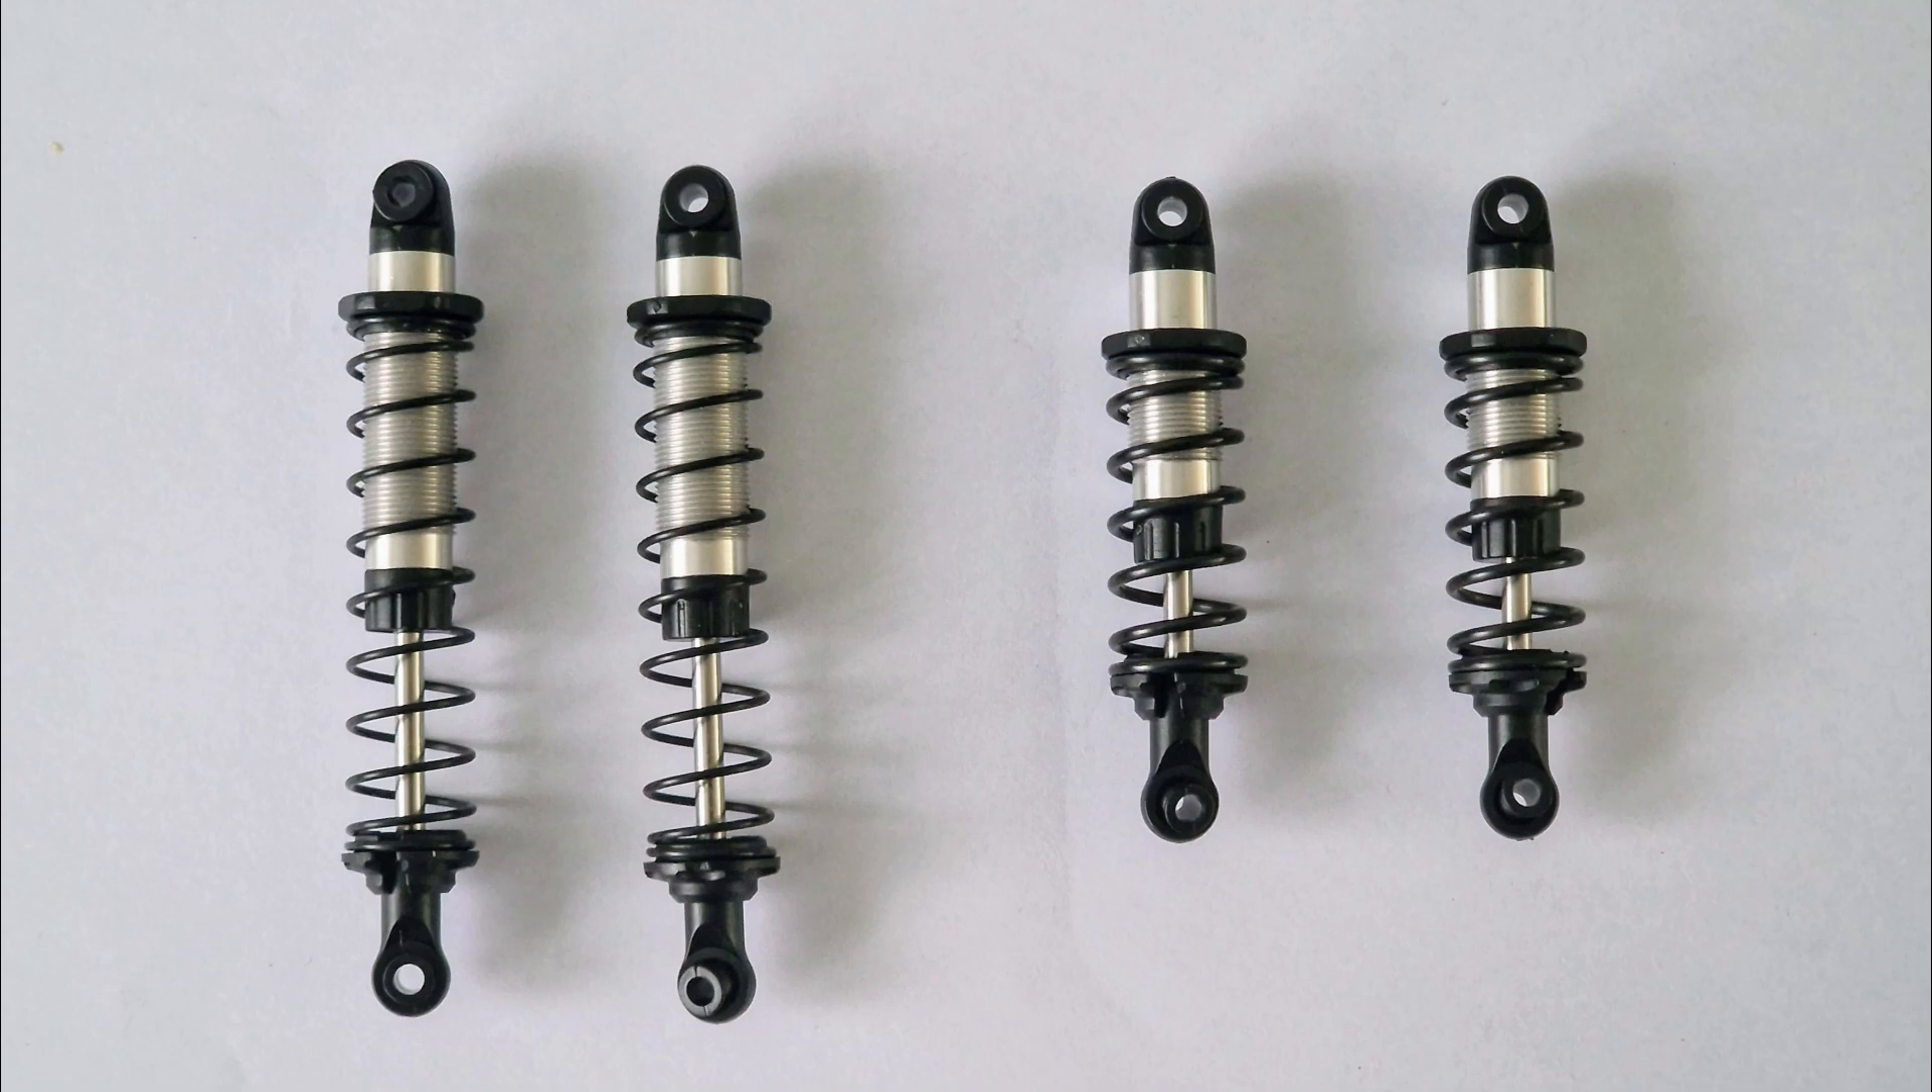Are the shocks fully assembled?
Yes.